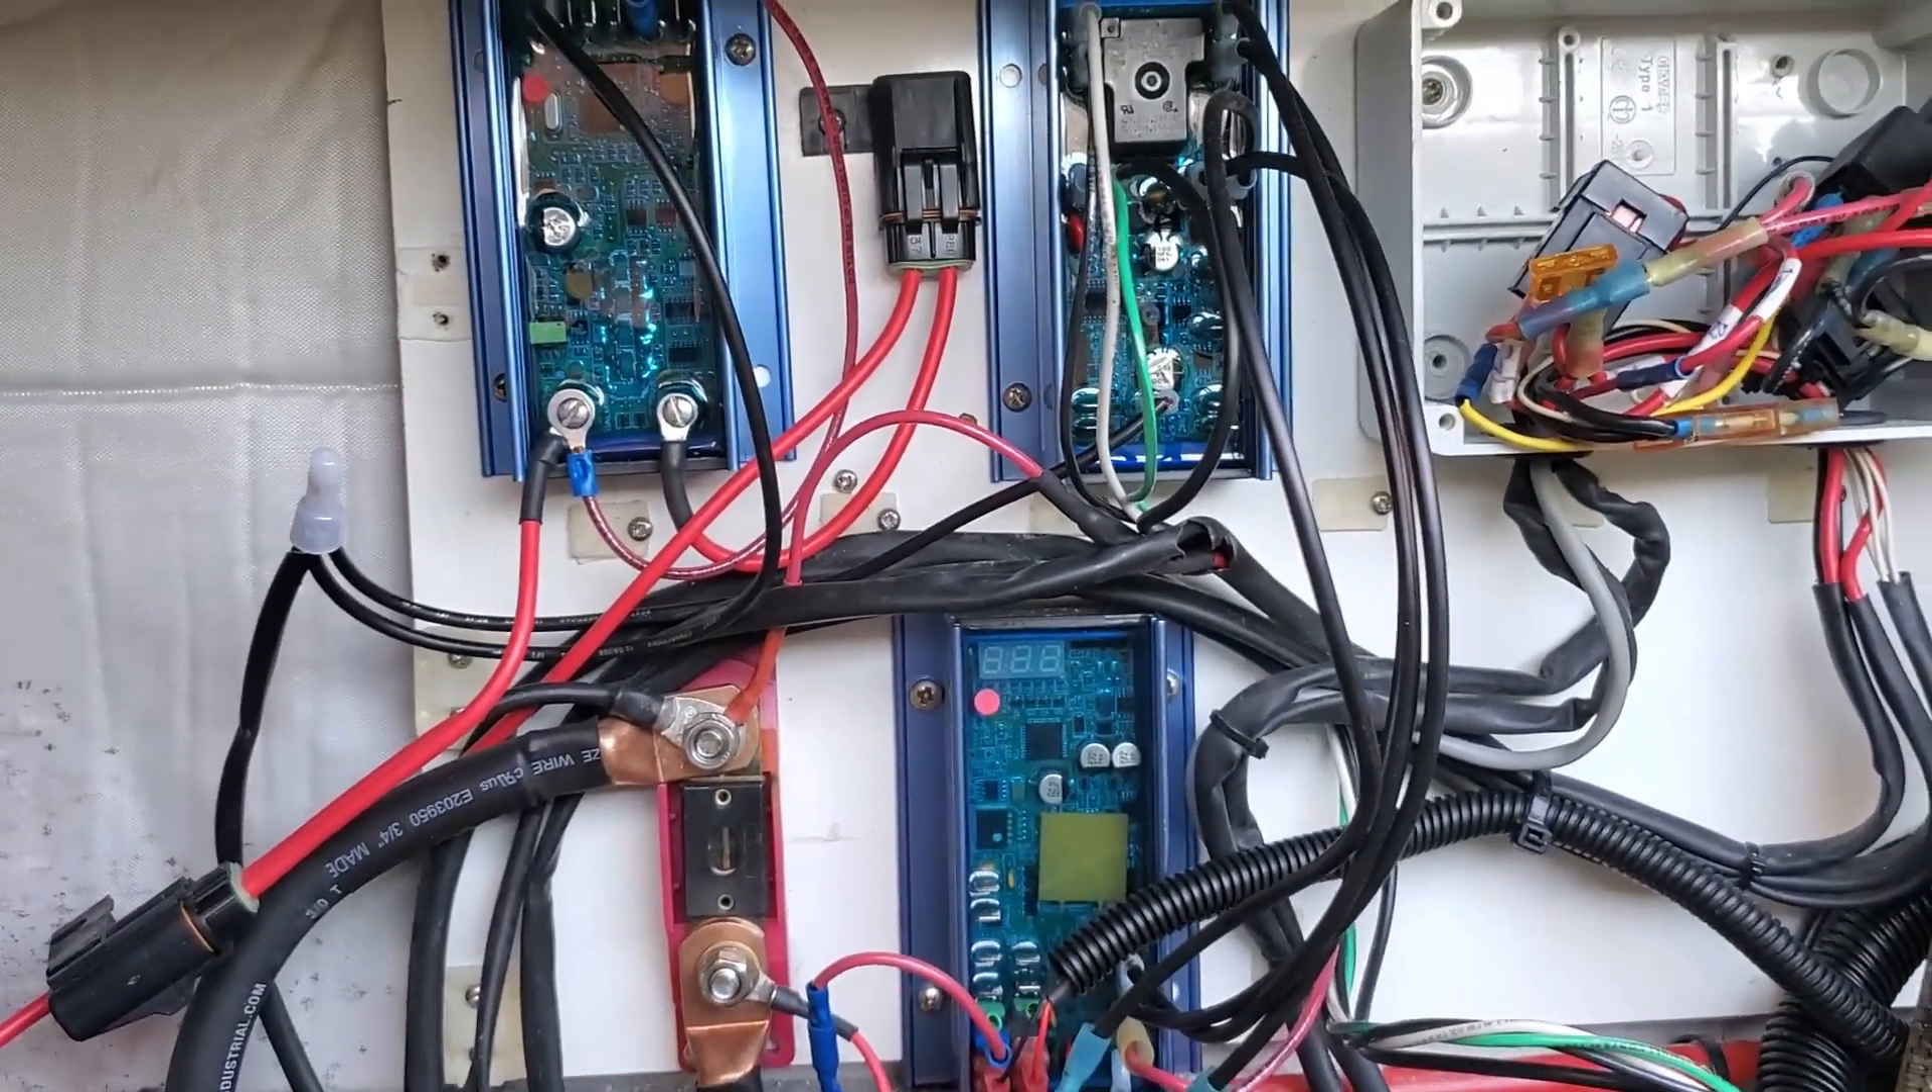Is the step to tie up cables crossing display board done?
No.